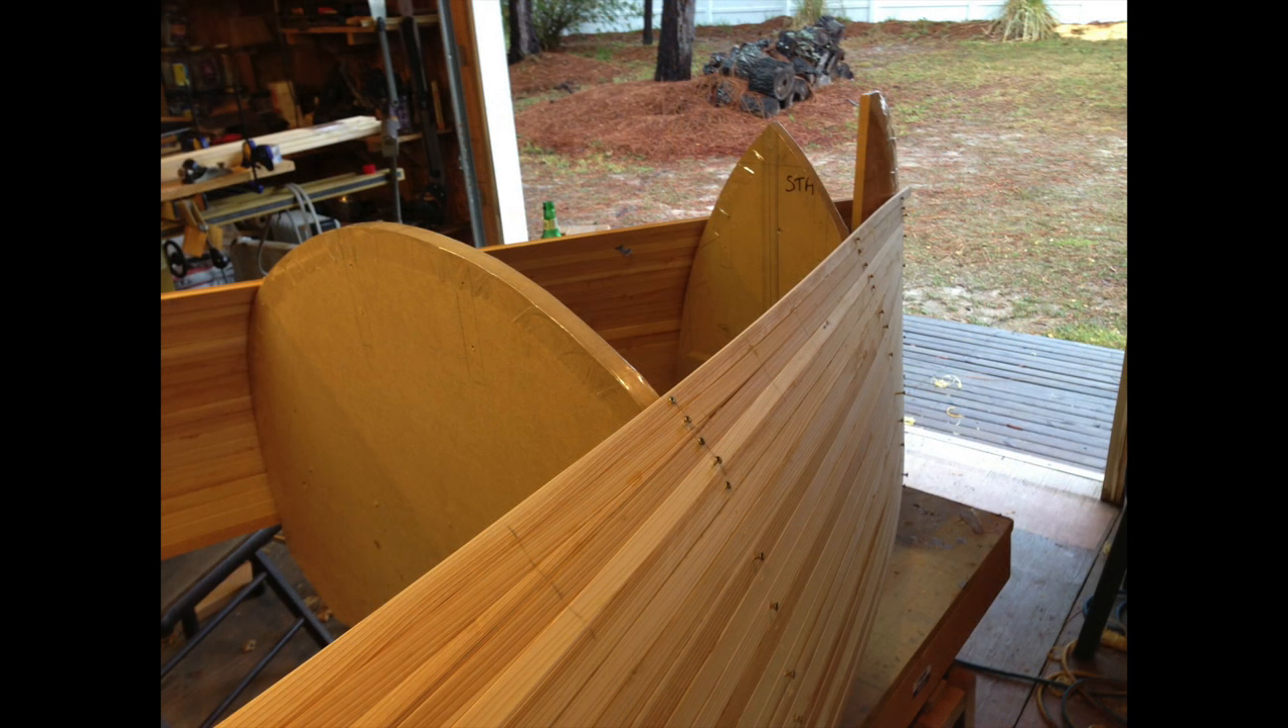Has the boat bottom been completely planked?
No.